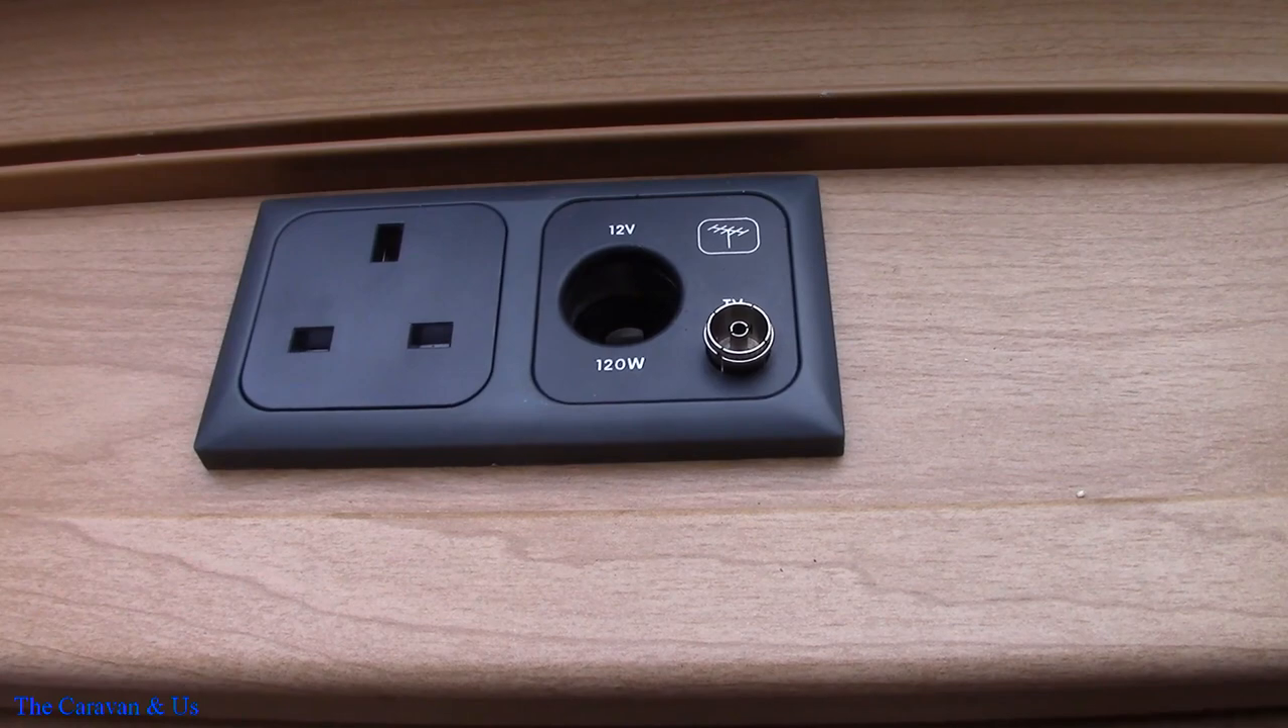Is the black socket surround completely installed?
Yes.